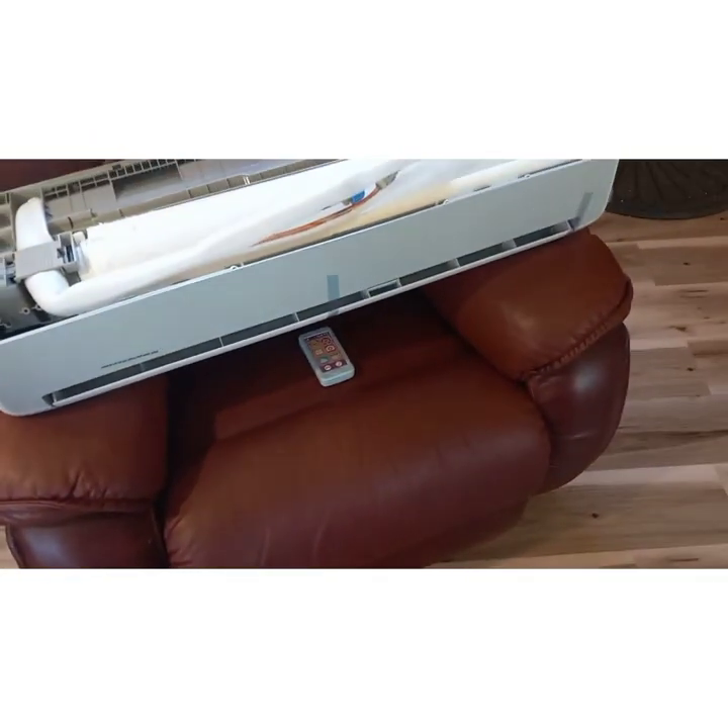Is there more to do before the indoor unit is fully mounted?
Yes.